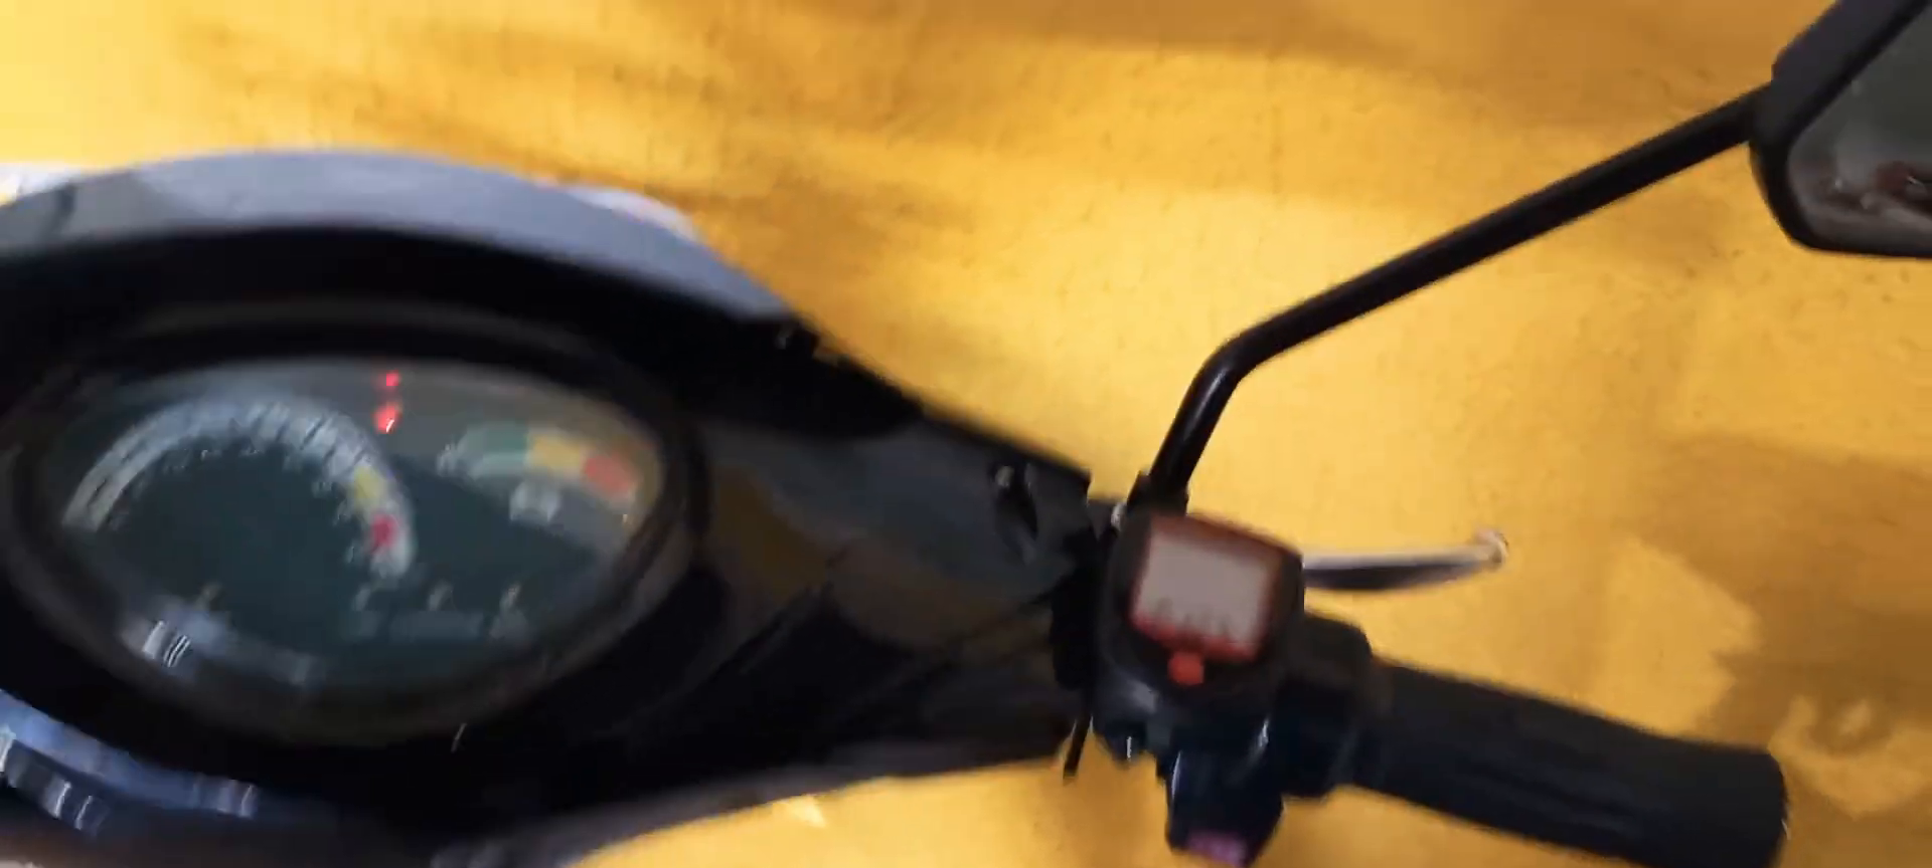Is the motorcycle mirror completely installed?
Yes.